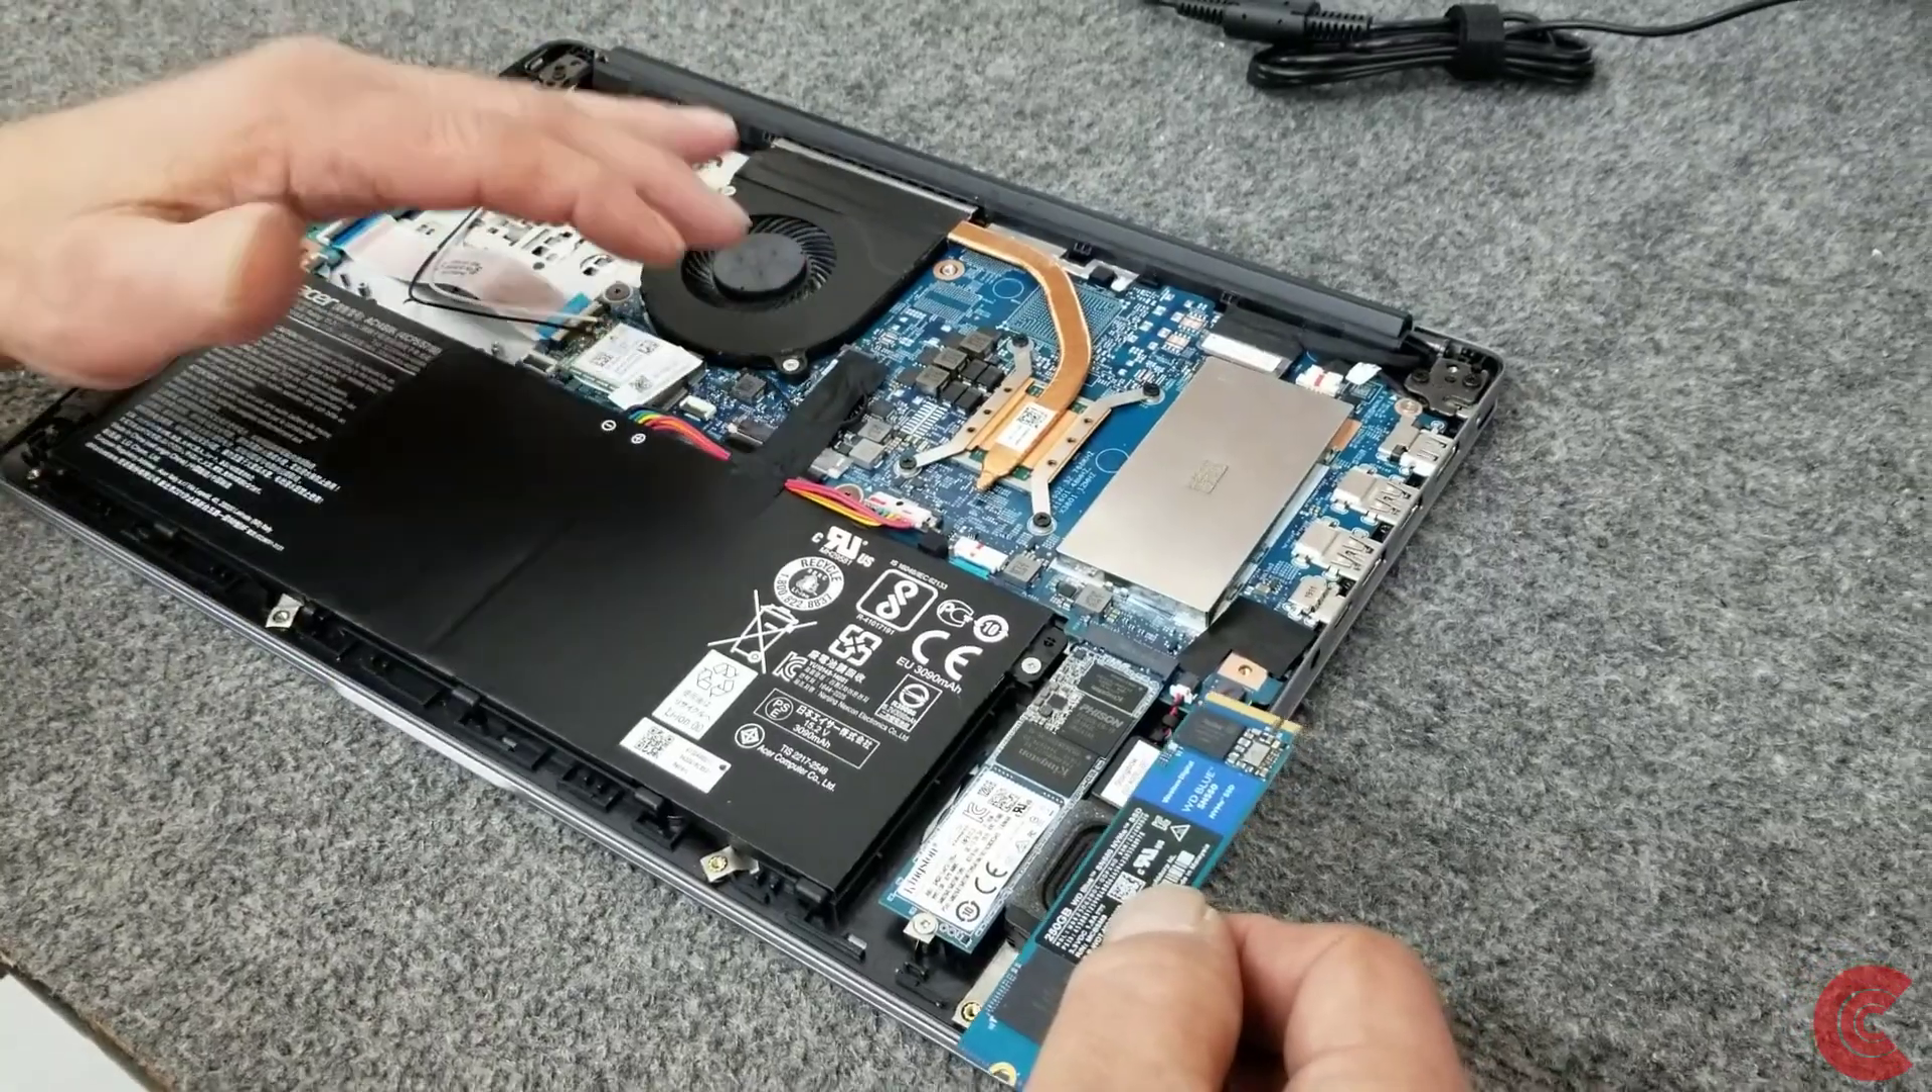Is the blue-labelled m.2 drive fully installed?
No.